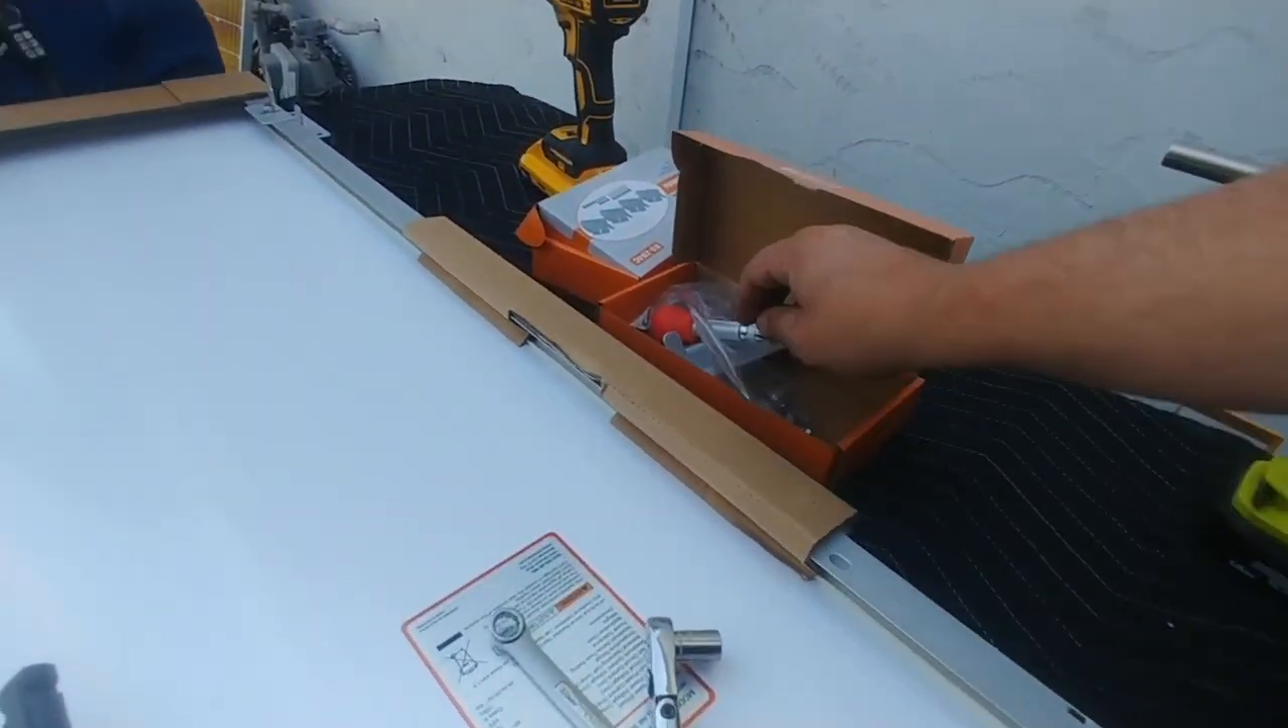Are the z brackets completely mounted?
No.